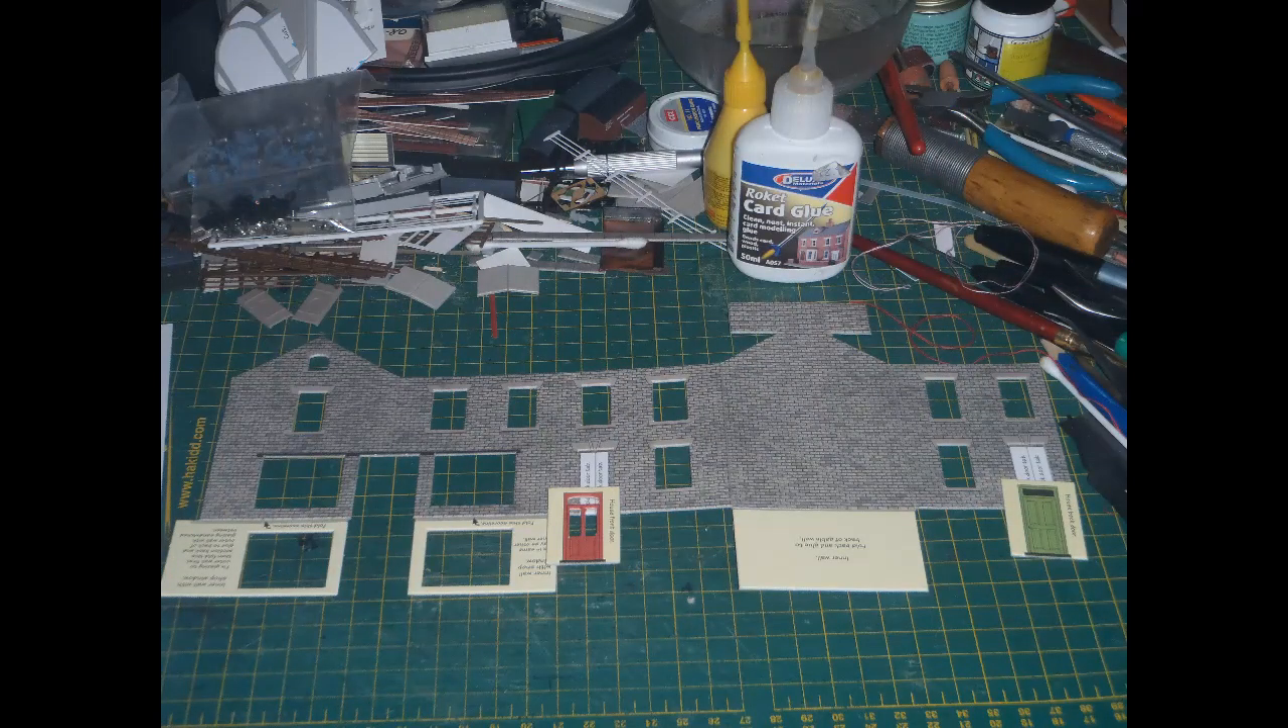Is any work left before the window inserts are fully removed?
No.